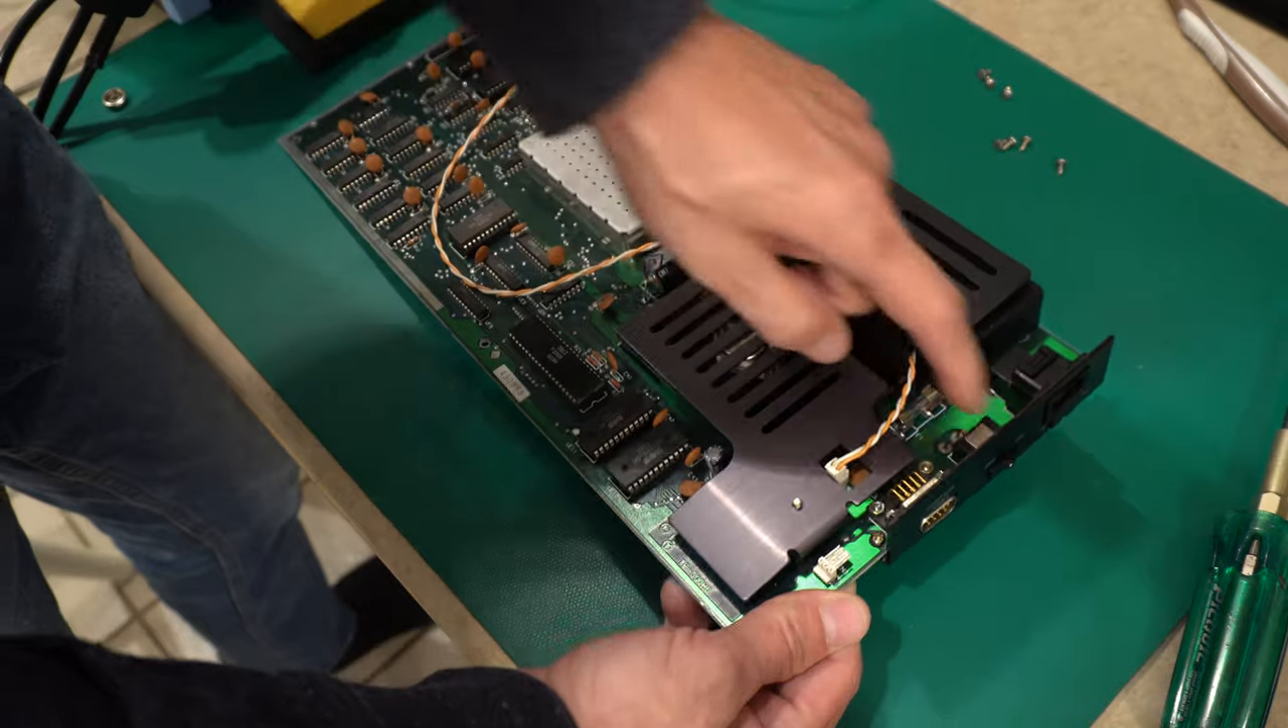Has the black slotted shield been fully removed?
No.